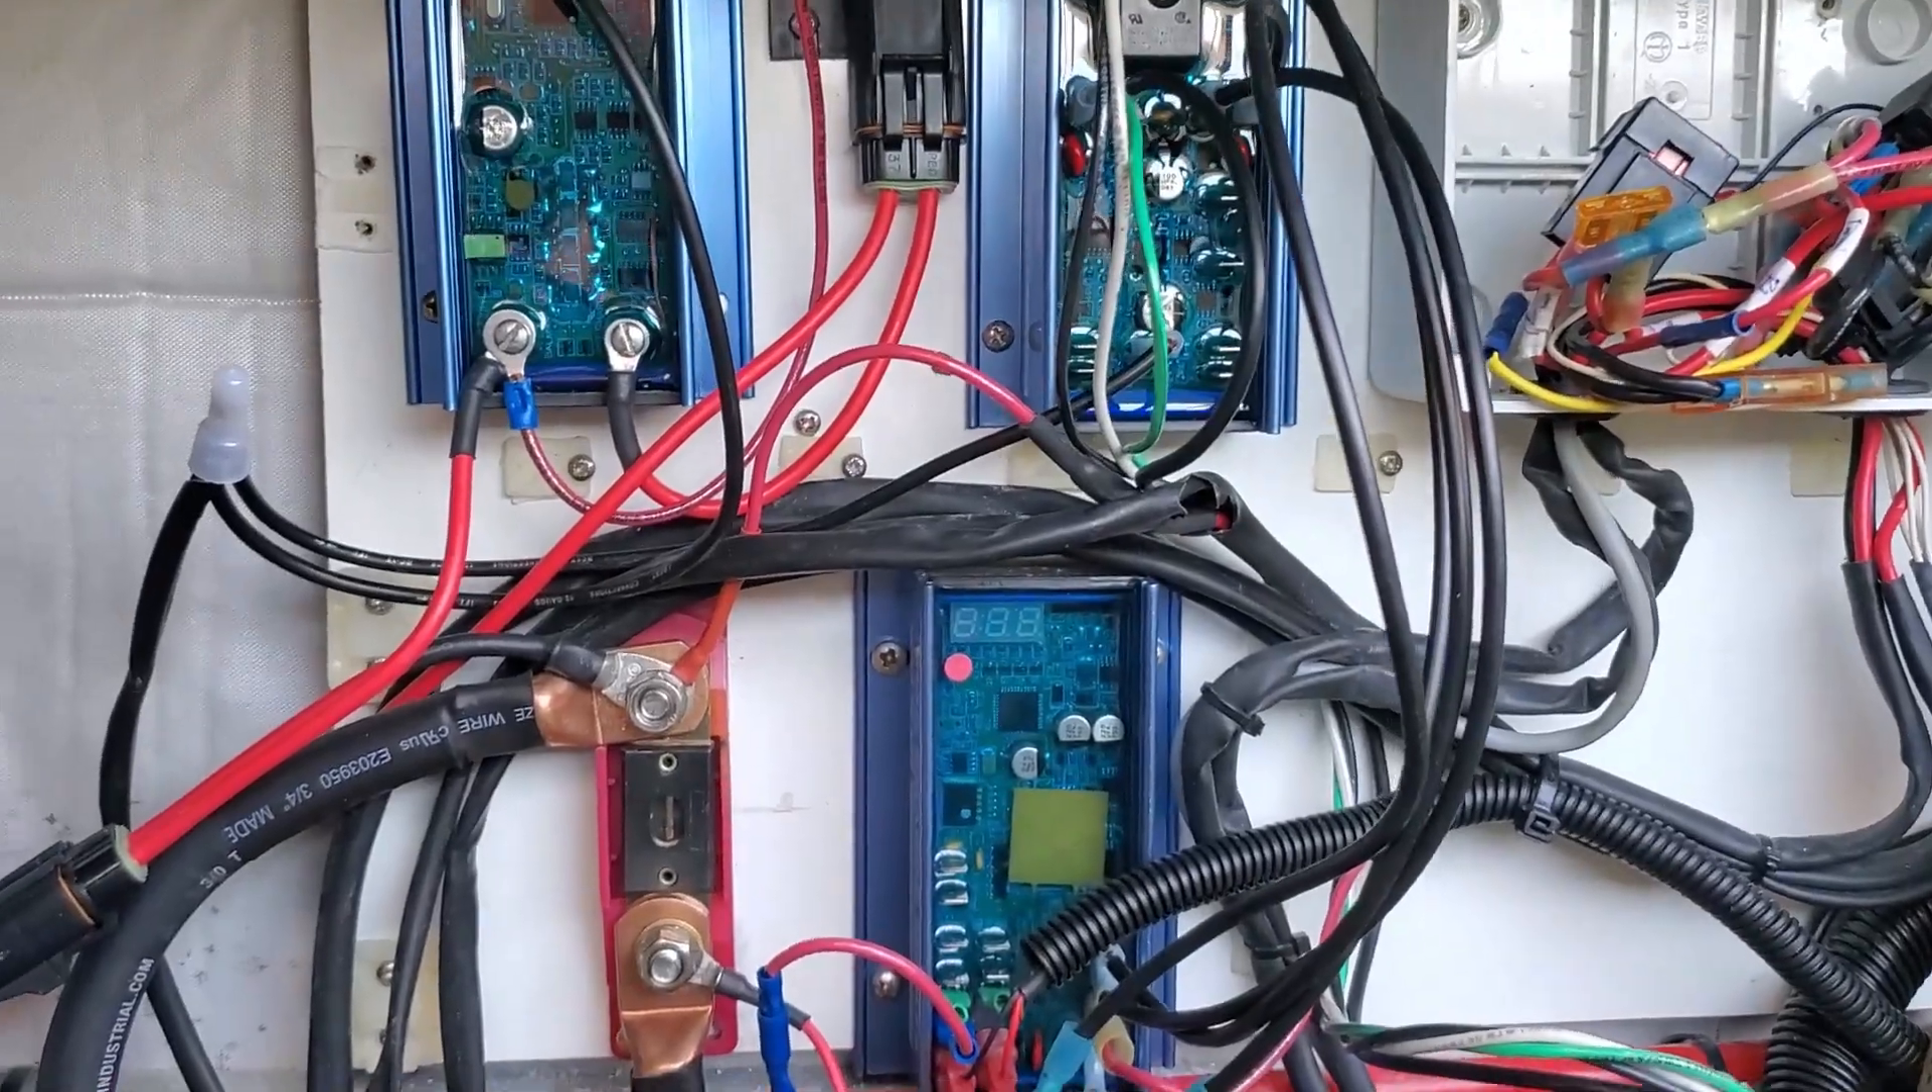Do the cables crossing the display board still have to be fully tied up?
Yes.